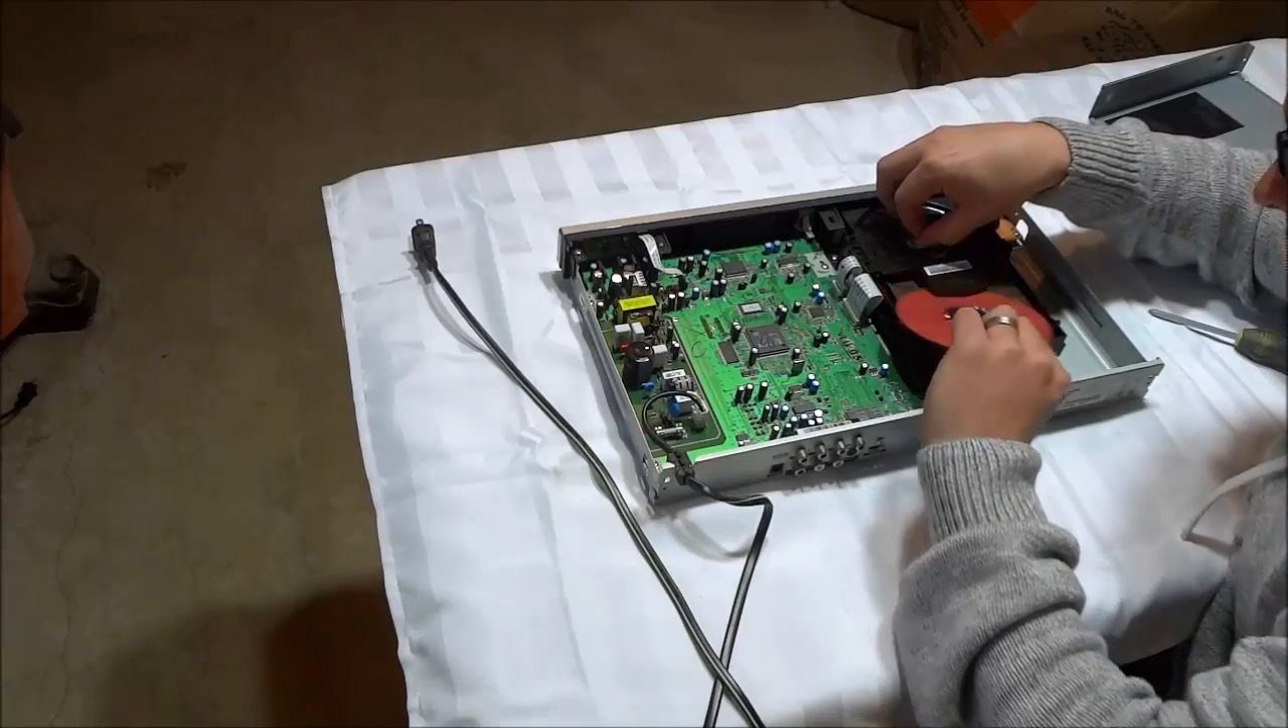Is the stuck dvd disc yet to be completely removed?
Yes.